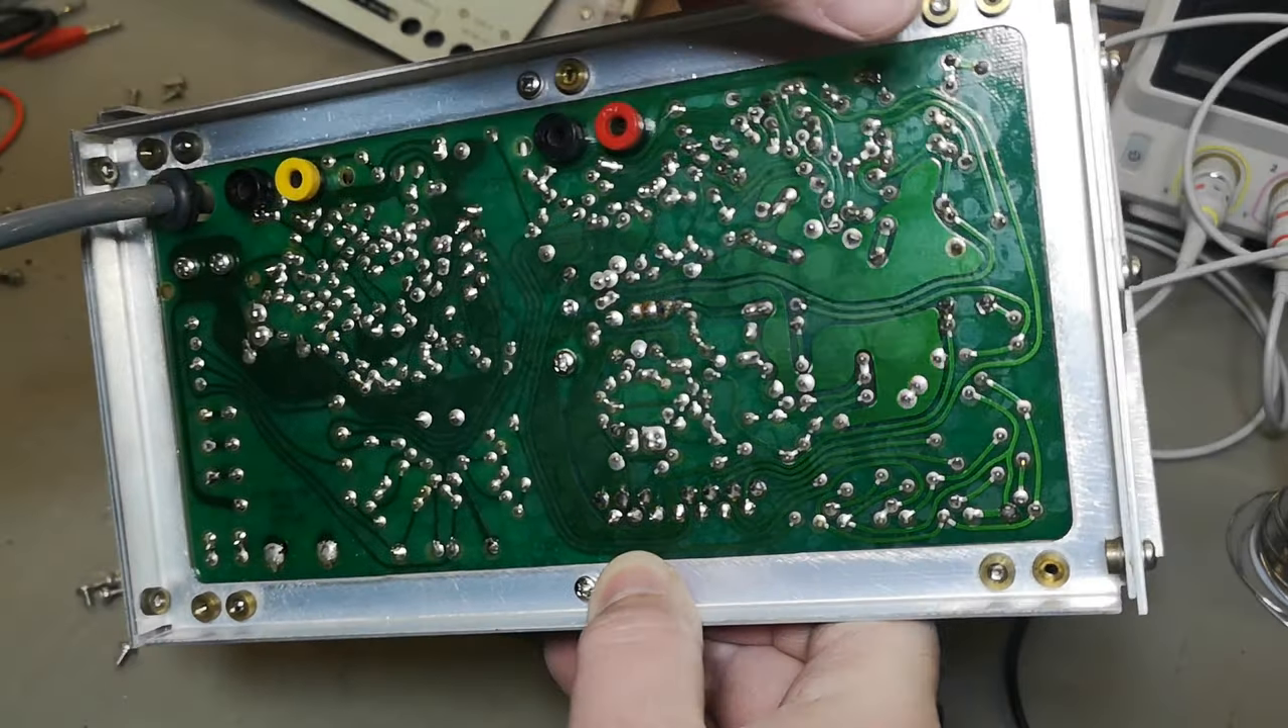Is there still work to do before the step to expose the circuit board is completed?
No.